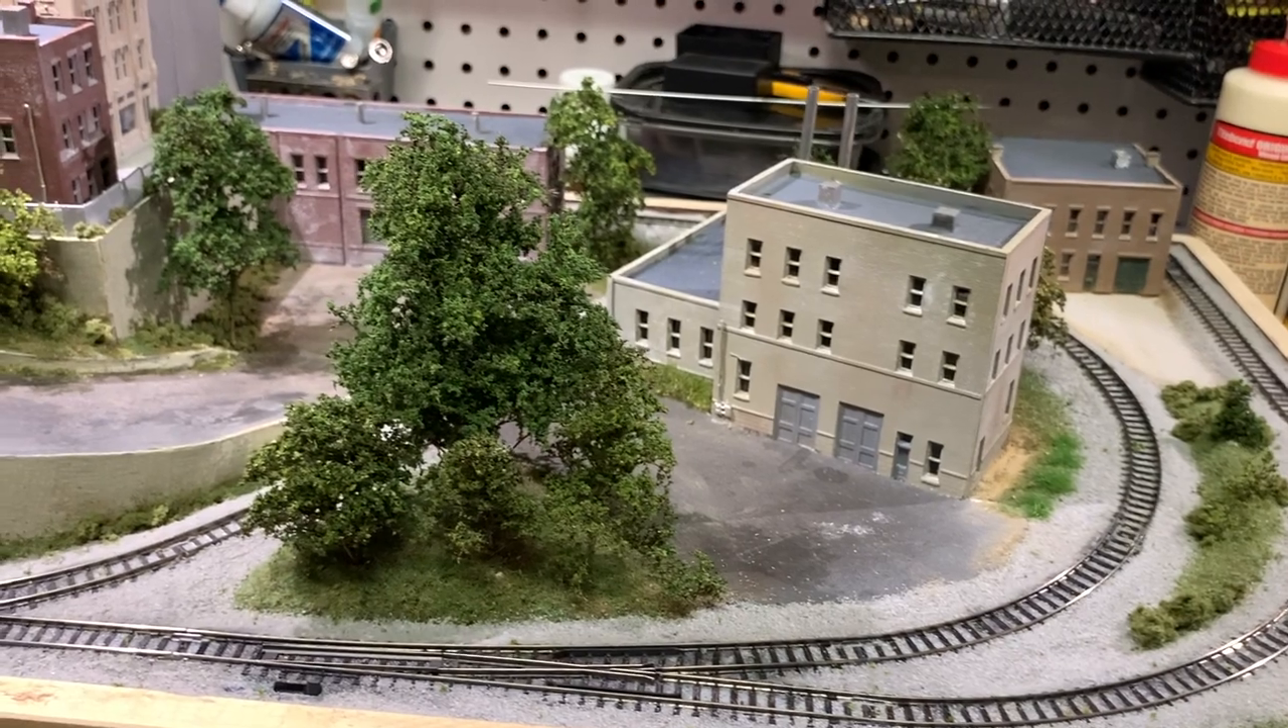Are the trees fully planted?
Yes.